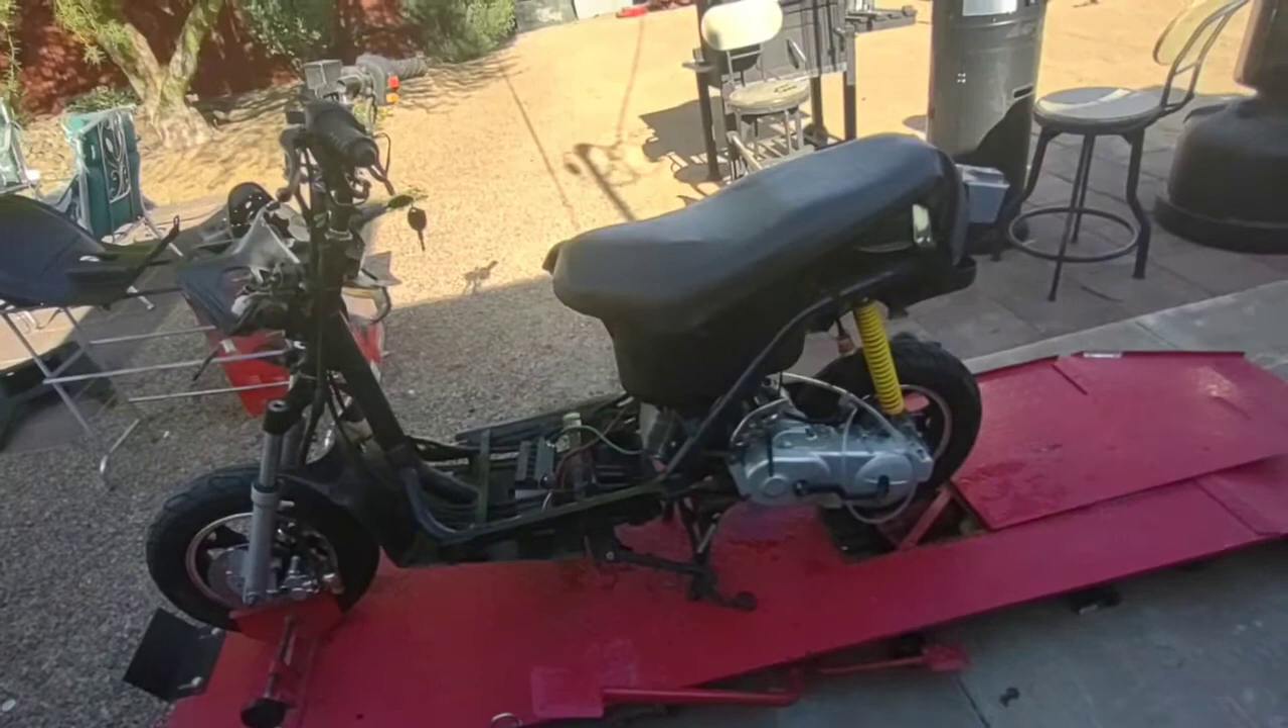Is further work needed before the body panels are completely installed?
Yes.